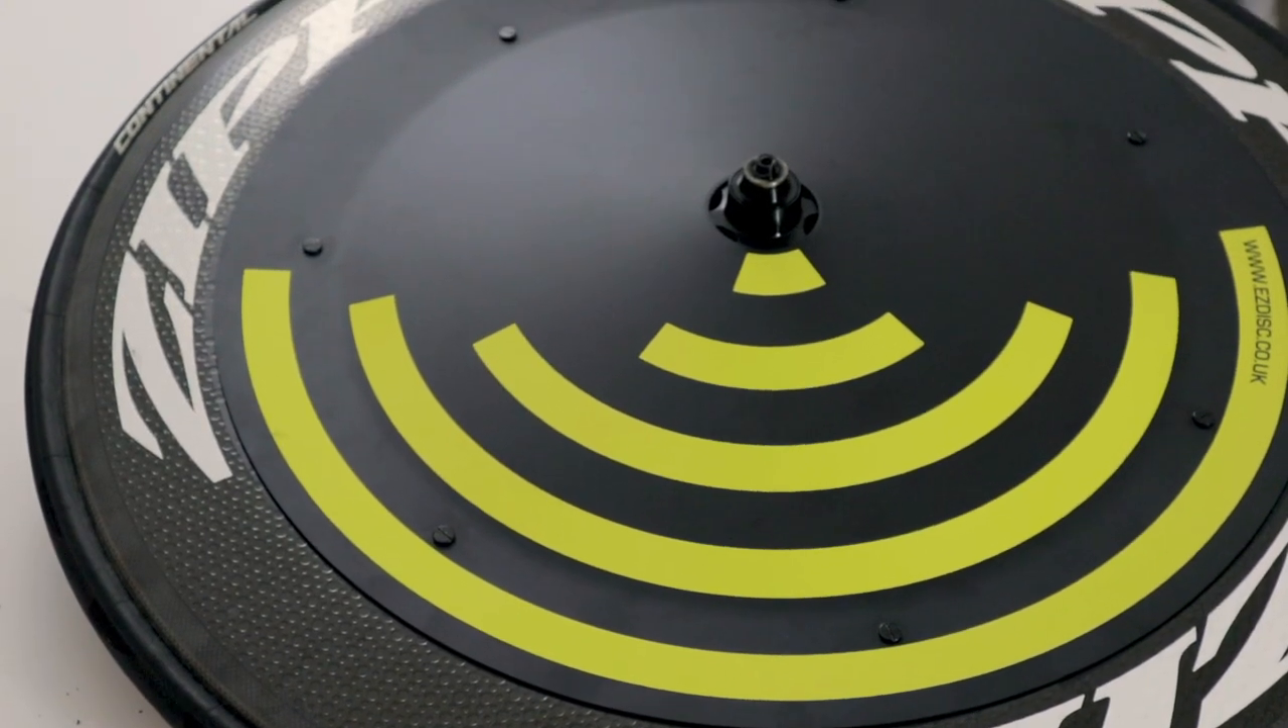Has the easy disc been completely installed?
Yes.